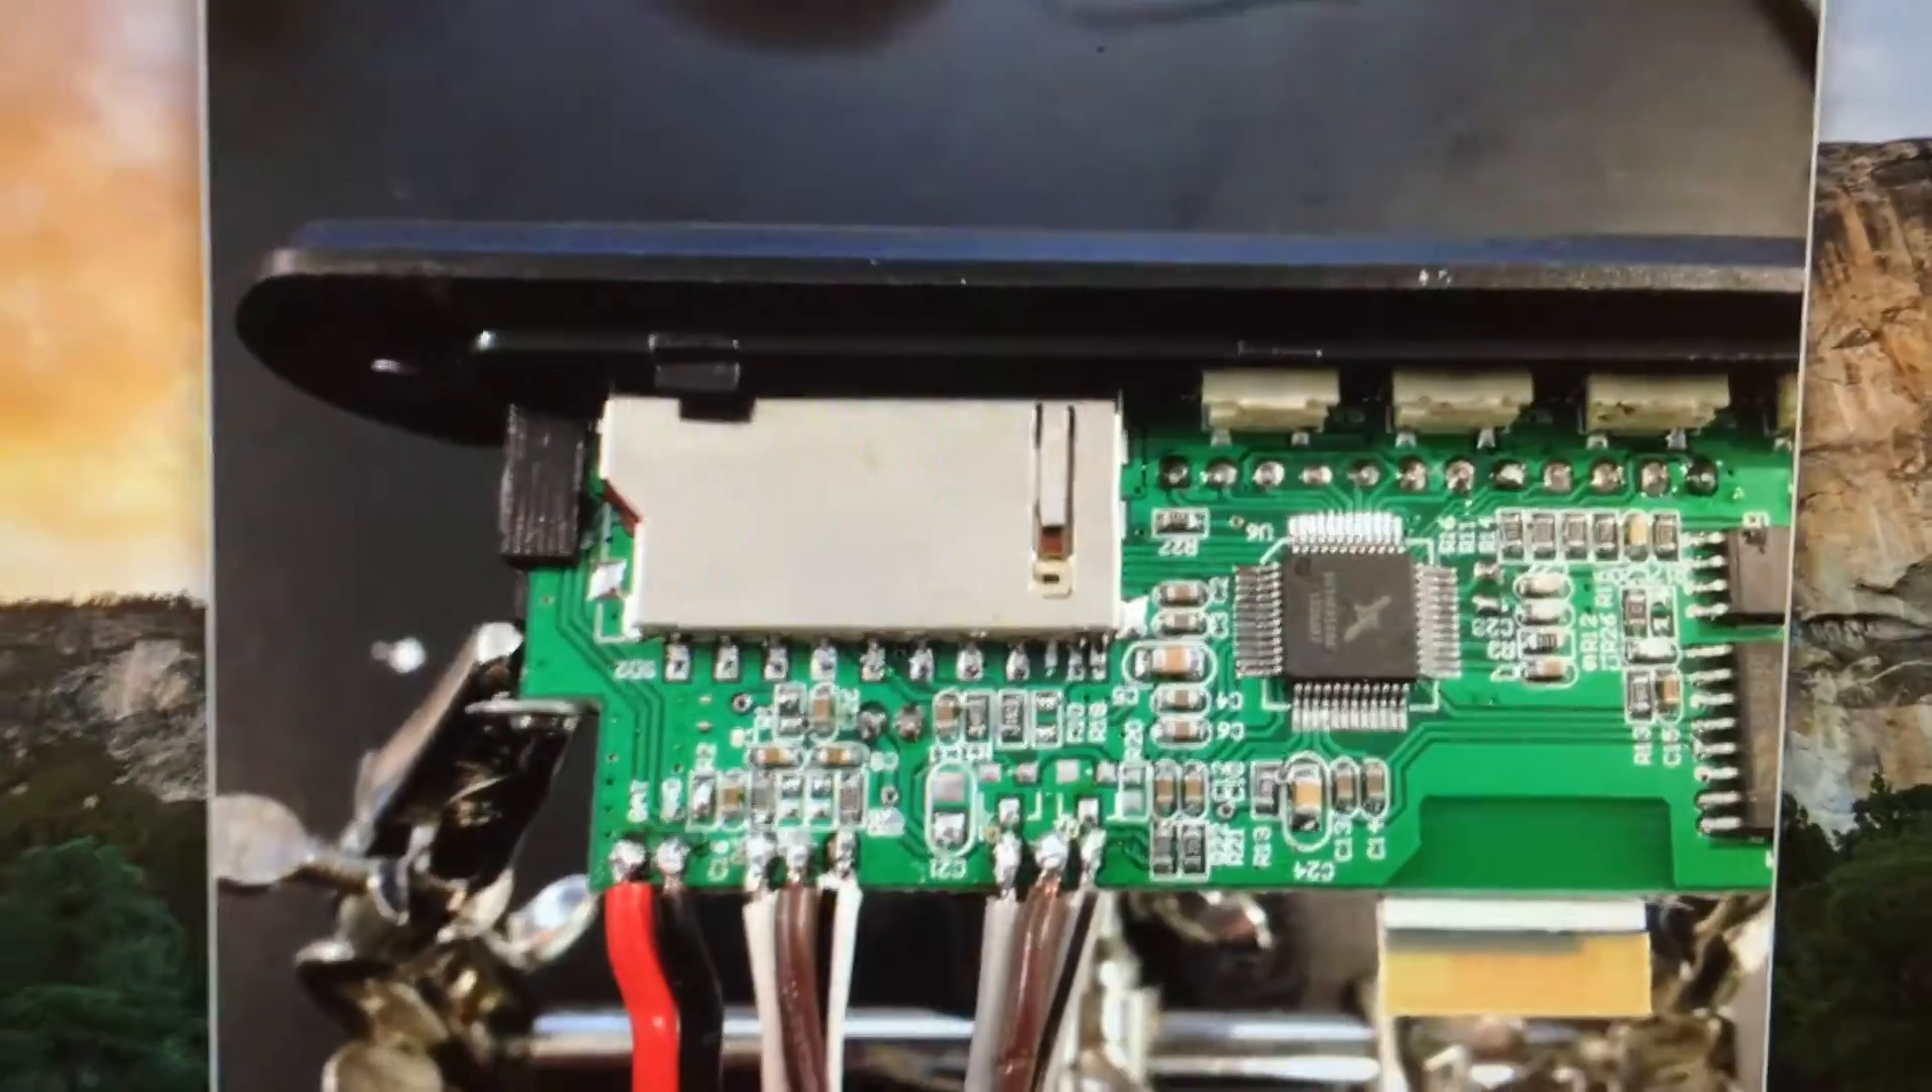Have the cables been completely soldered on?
Yes.